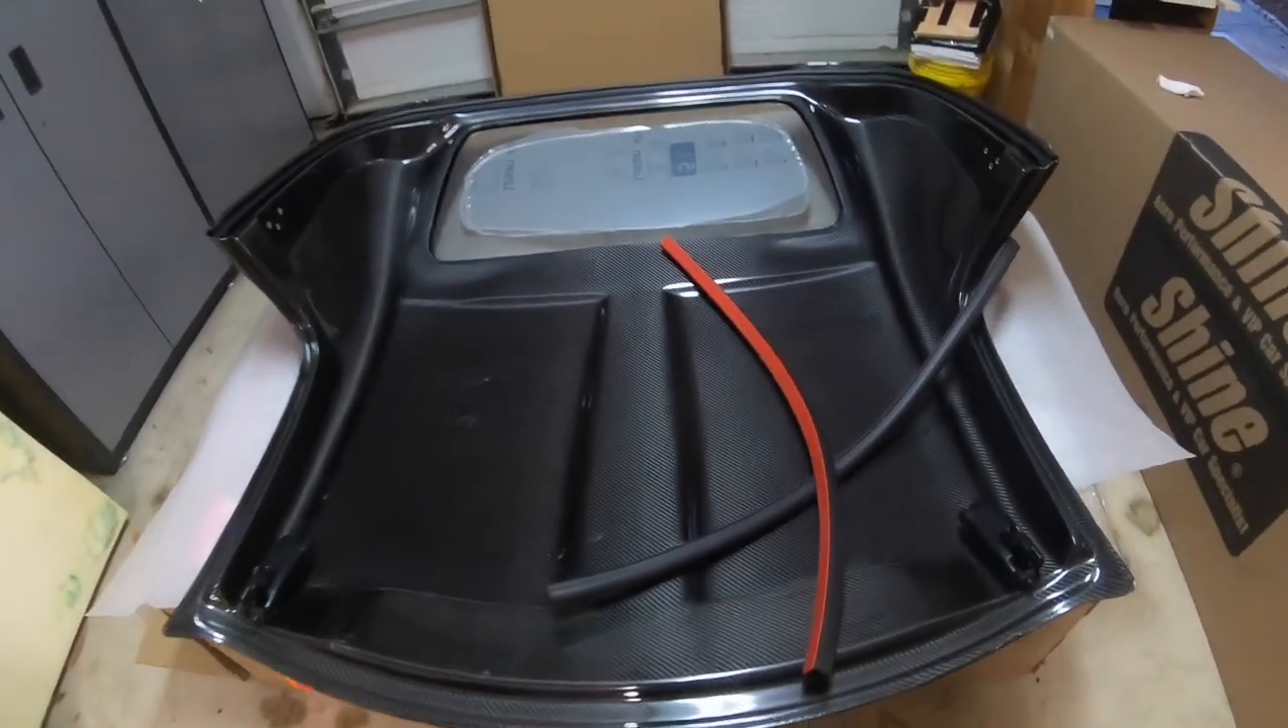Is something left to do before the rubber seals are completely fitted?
Yes.